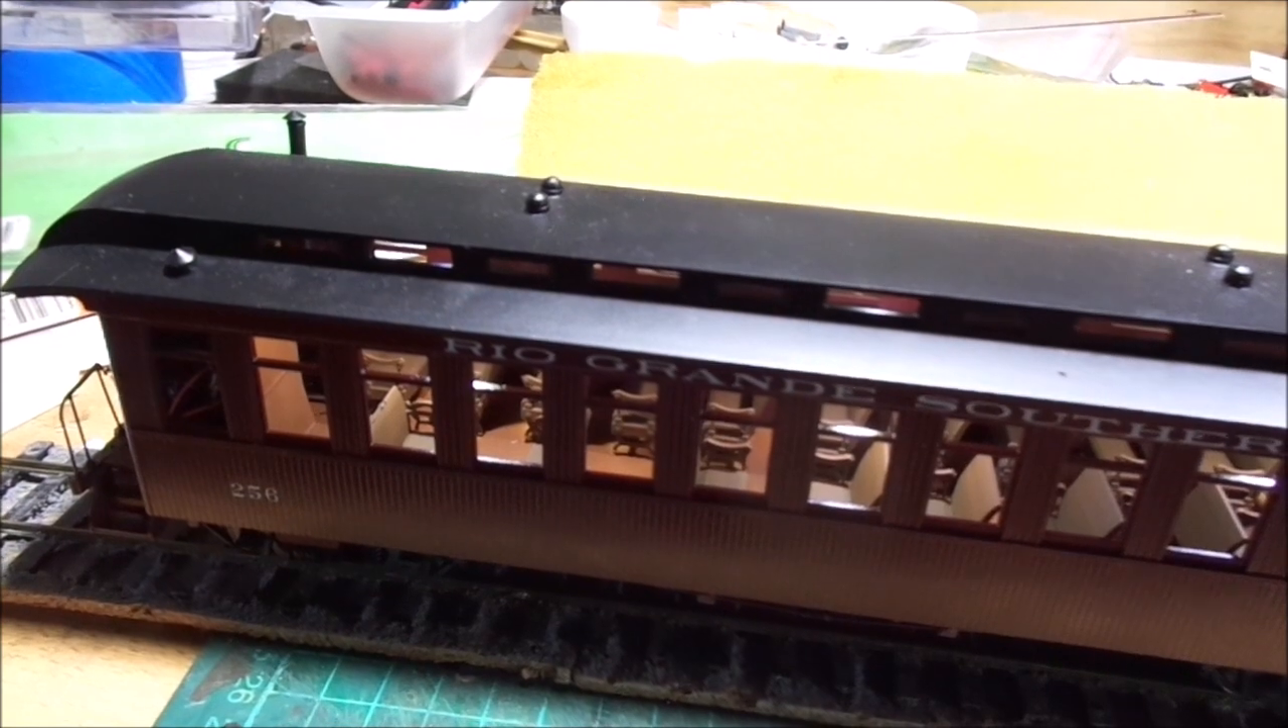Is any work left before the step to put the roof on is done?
No.